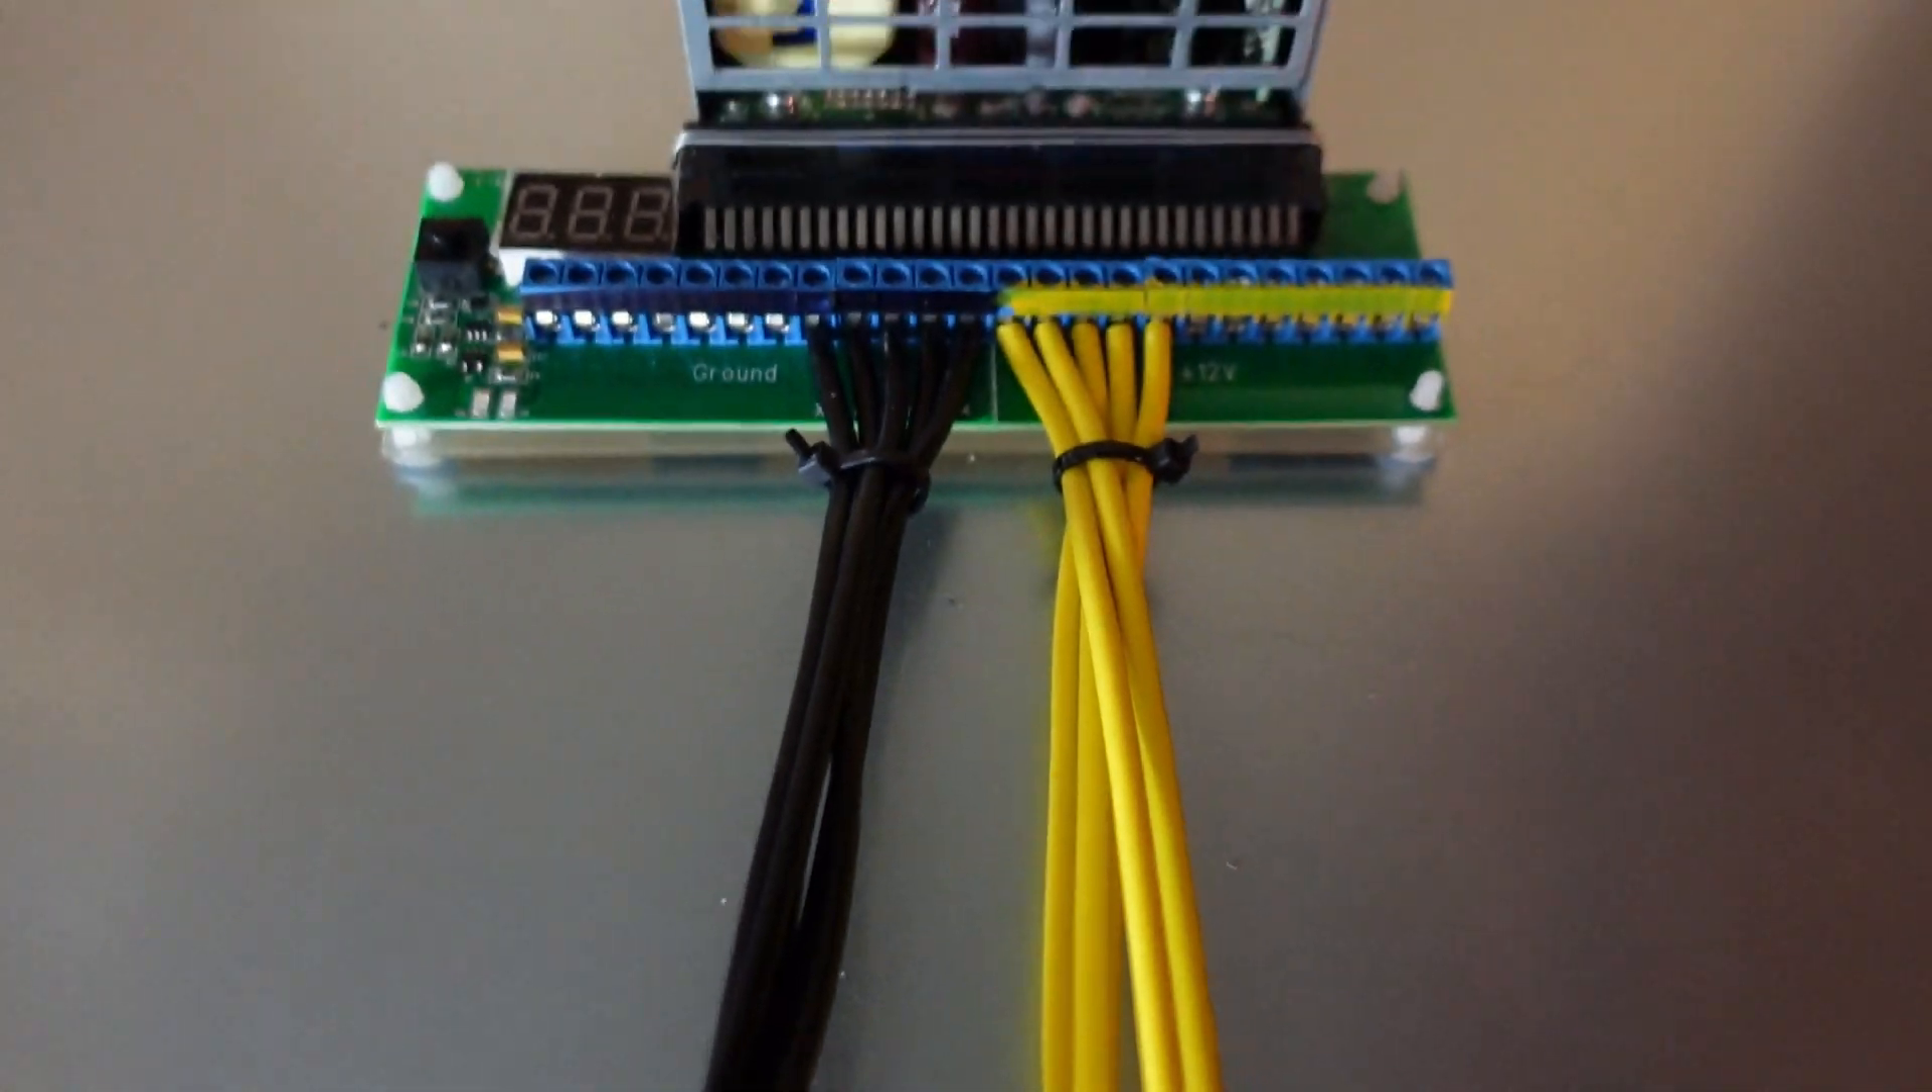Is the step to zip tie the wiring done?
Yes.